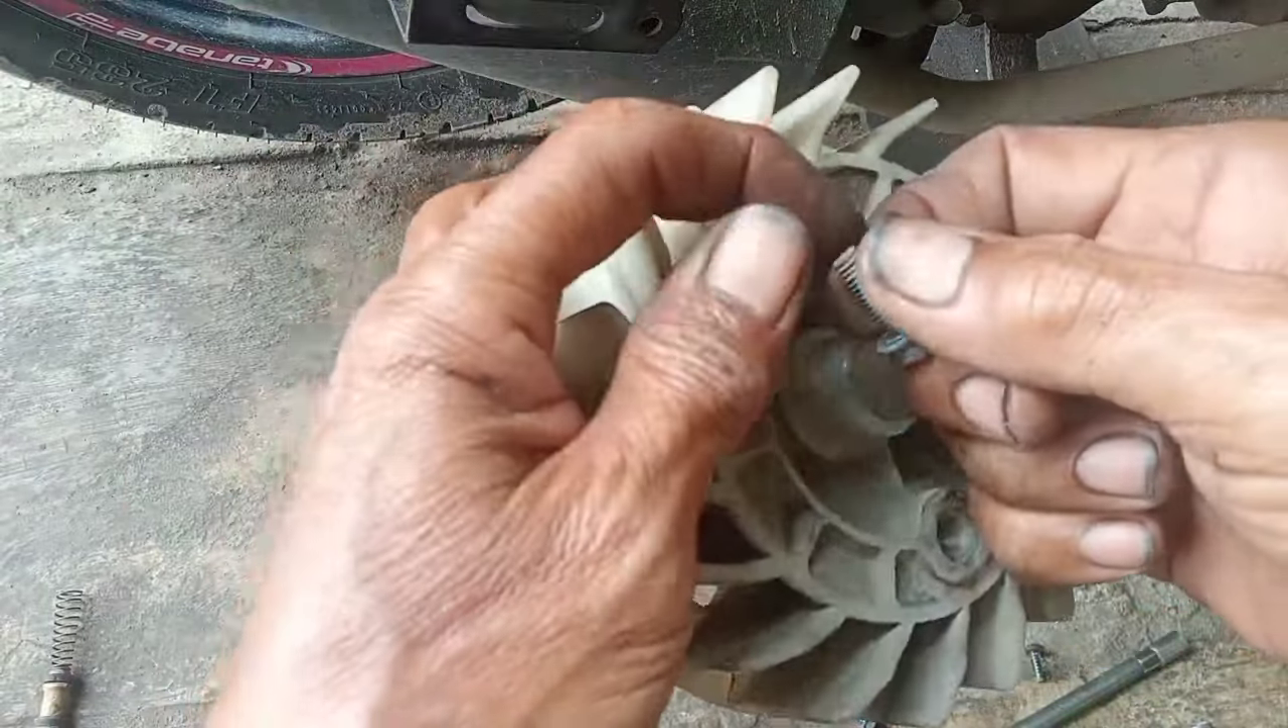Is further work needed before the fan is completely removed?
No.